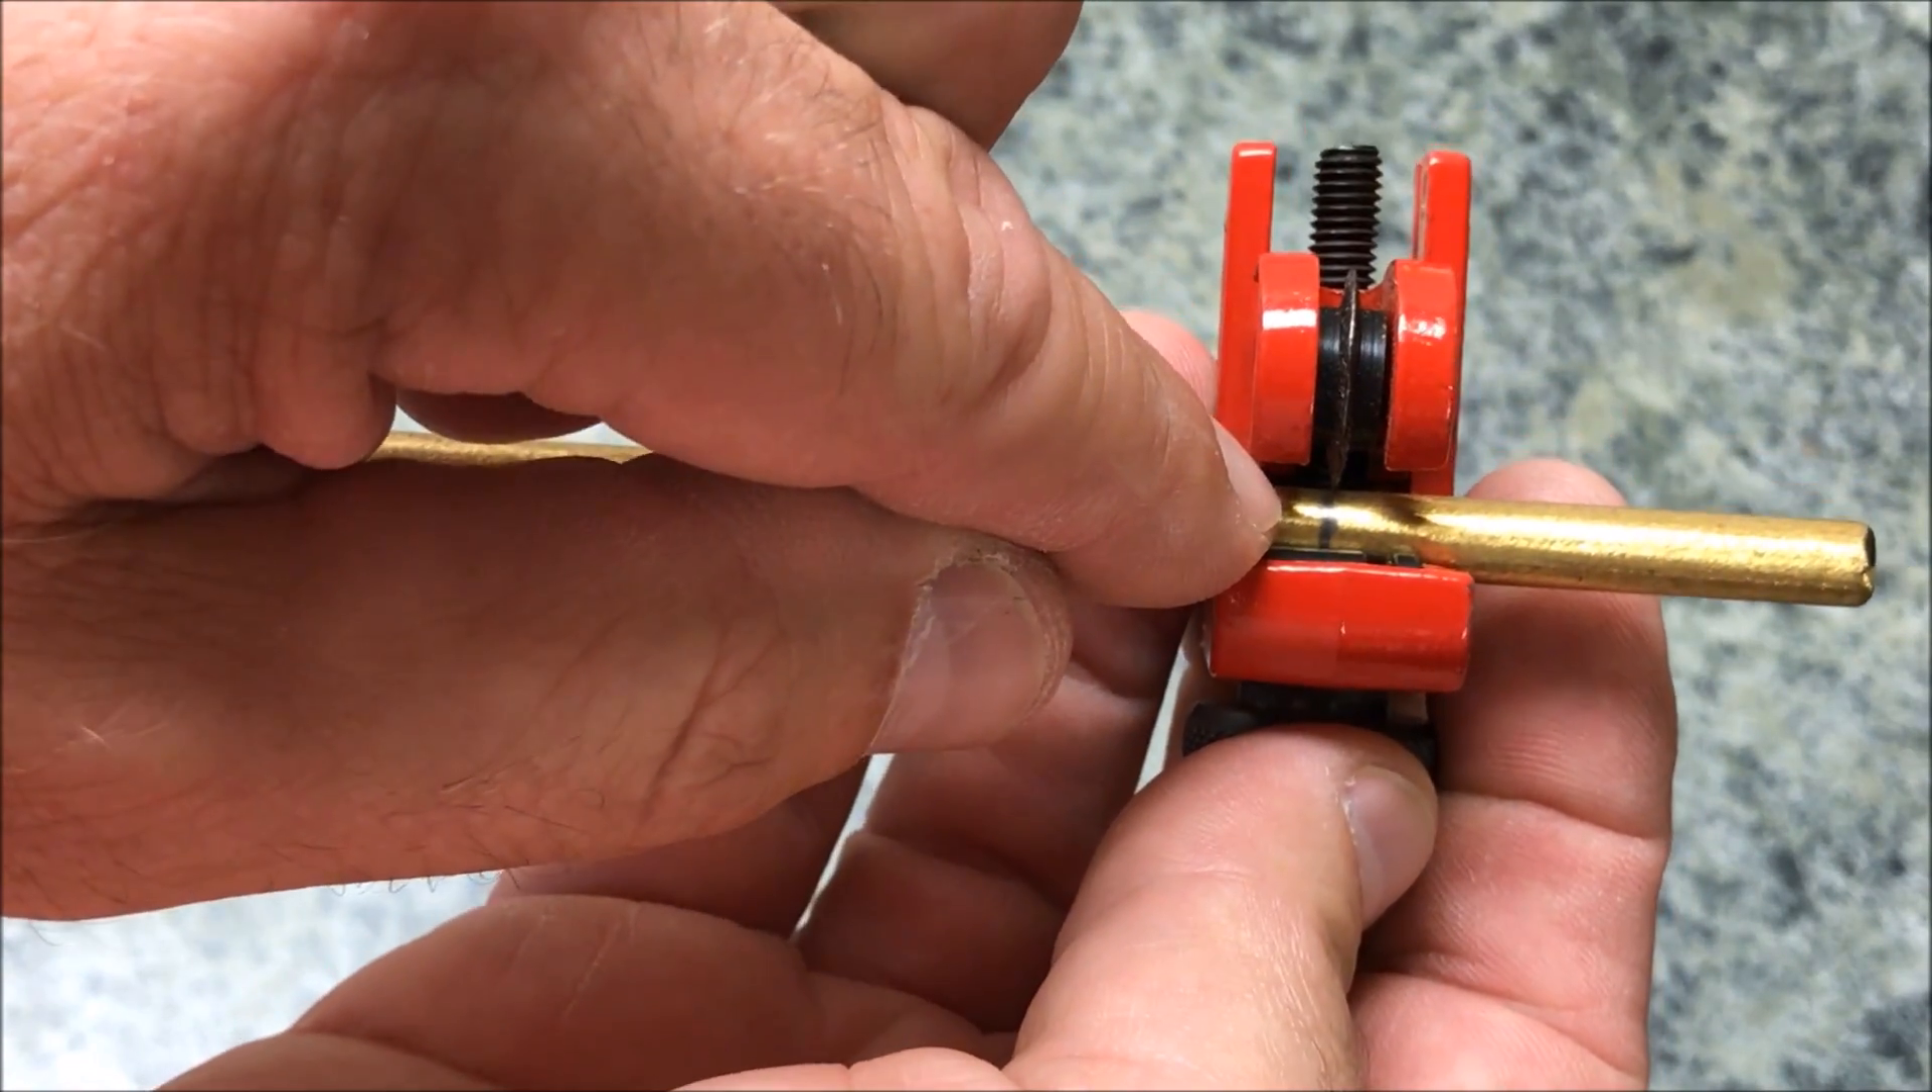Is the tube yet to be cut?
Yes.